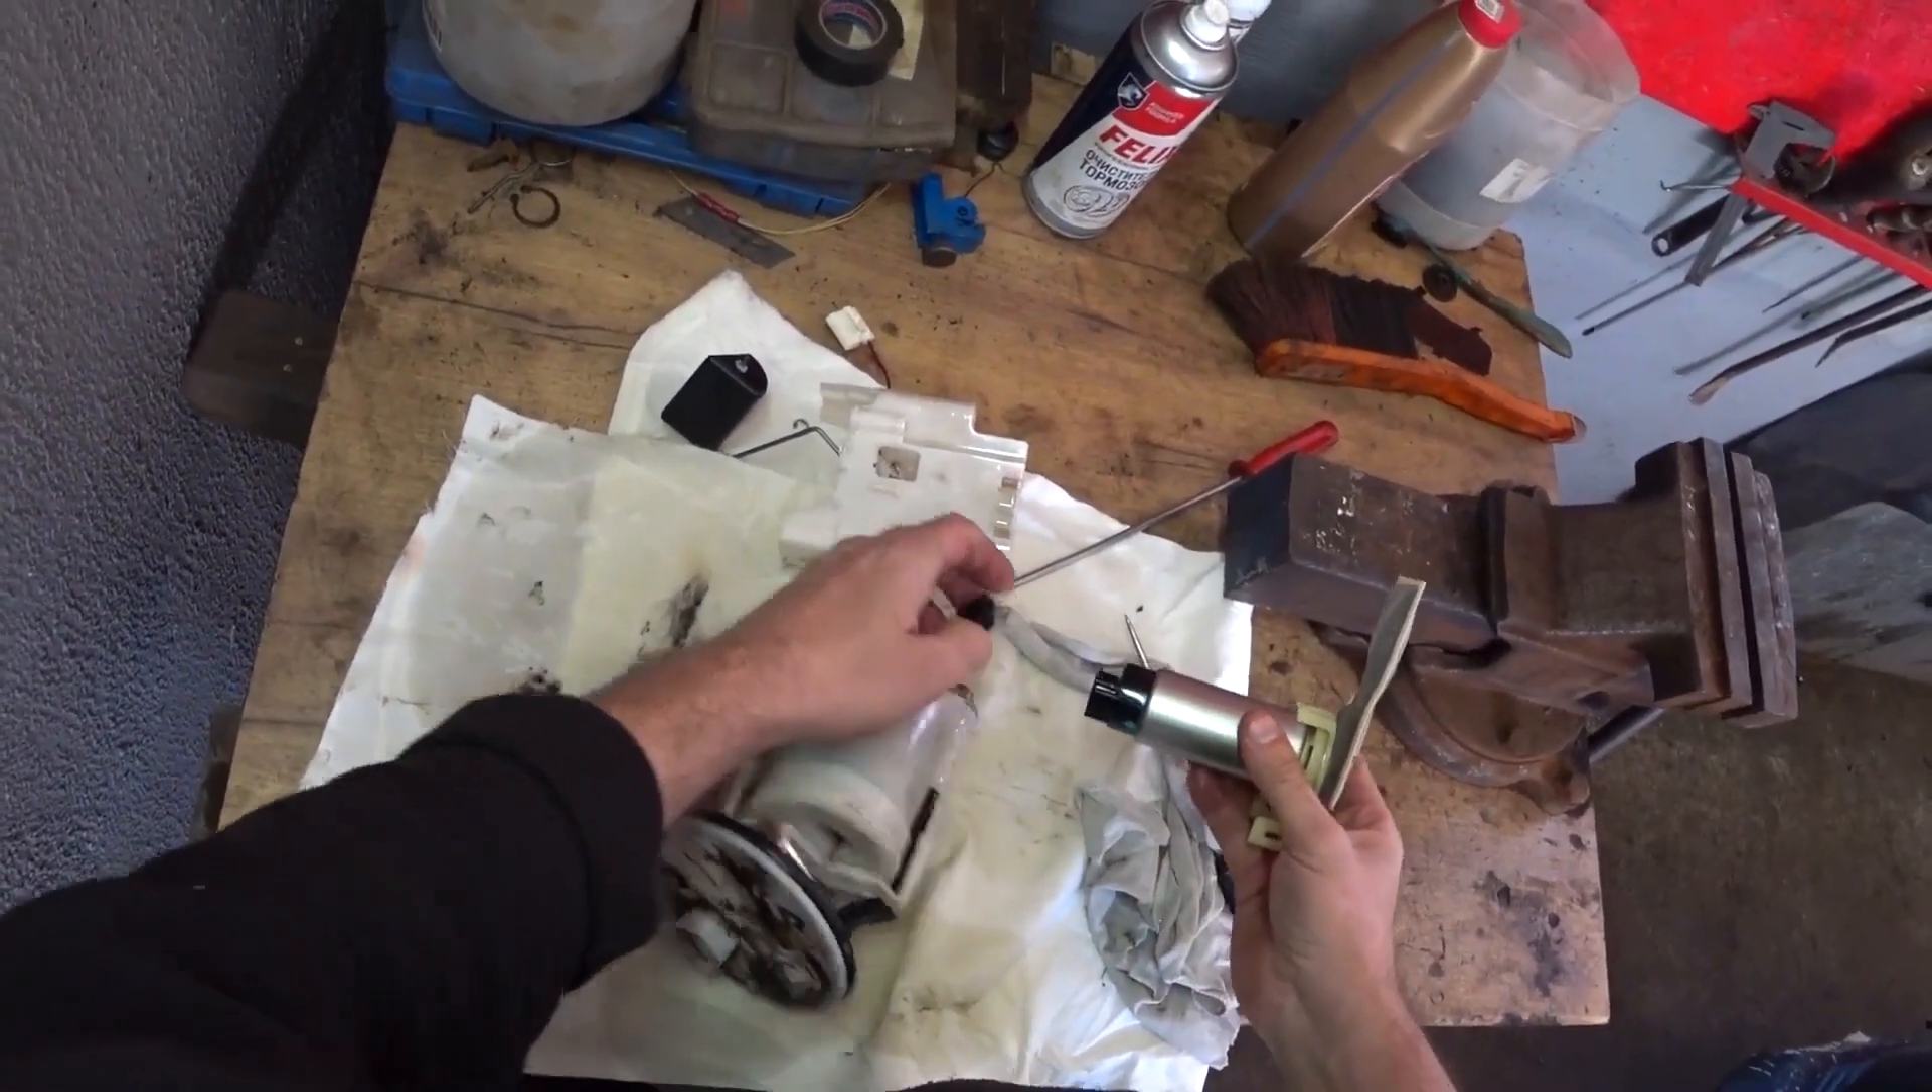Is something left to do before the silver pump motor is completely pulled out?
No.